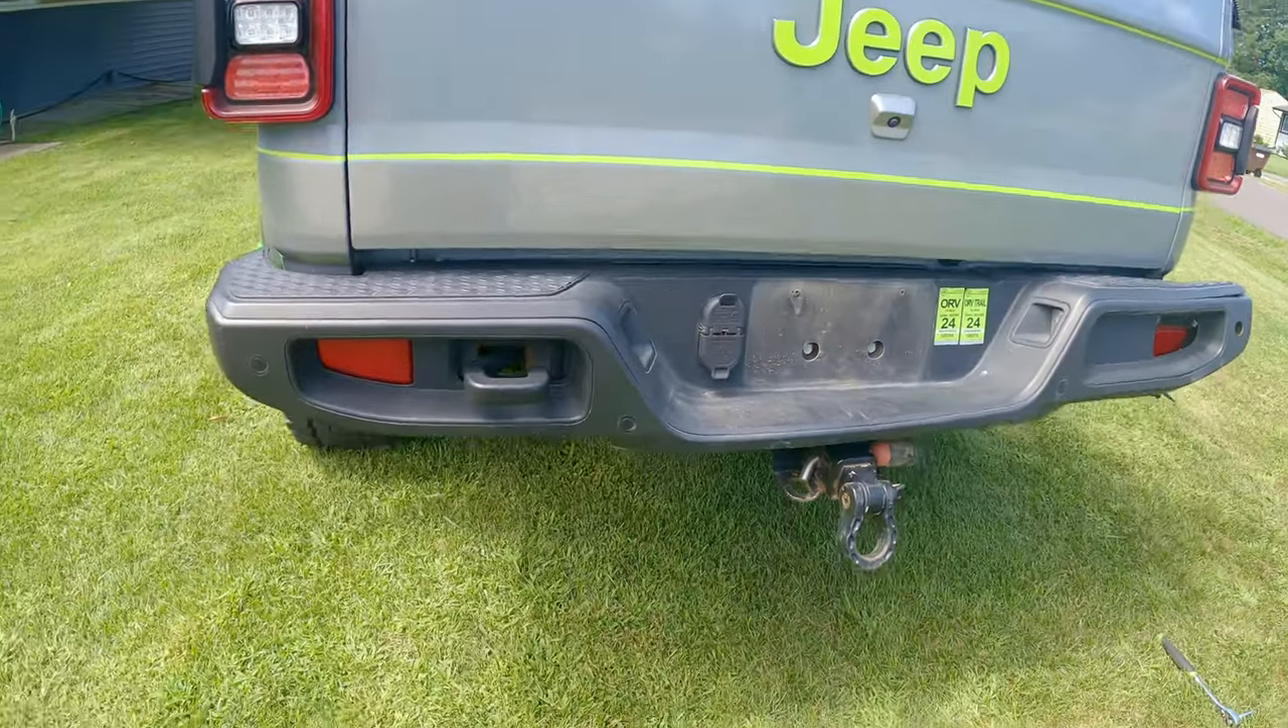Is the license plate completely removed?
Yes.